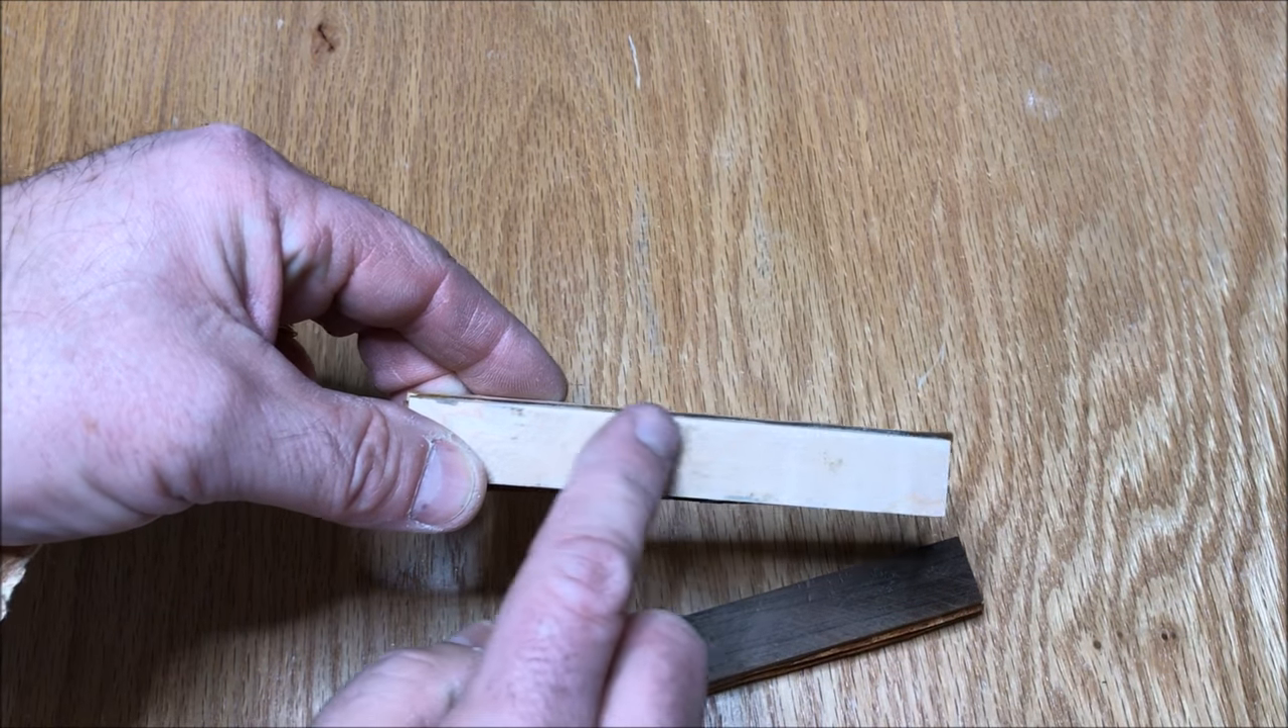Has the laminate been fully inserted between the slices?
No.